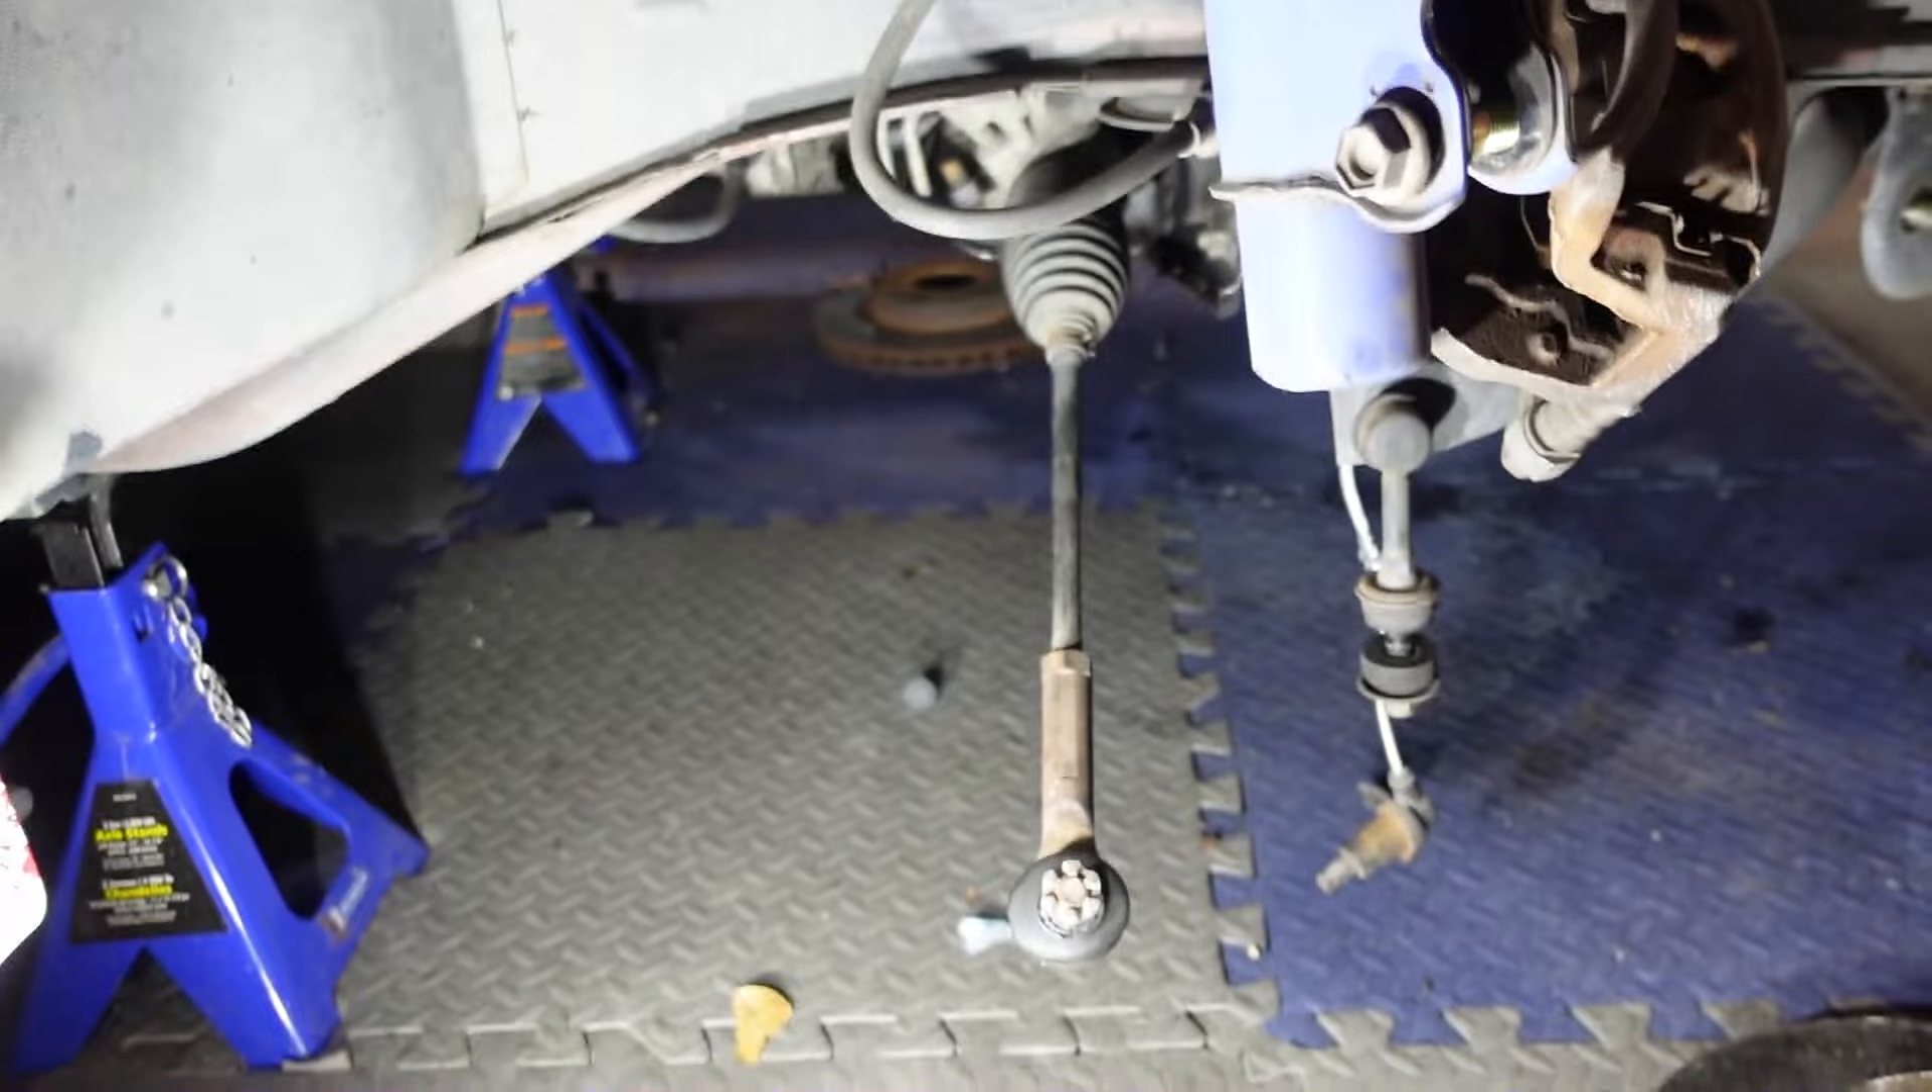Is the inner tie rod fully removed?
No.